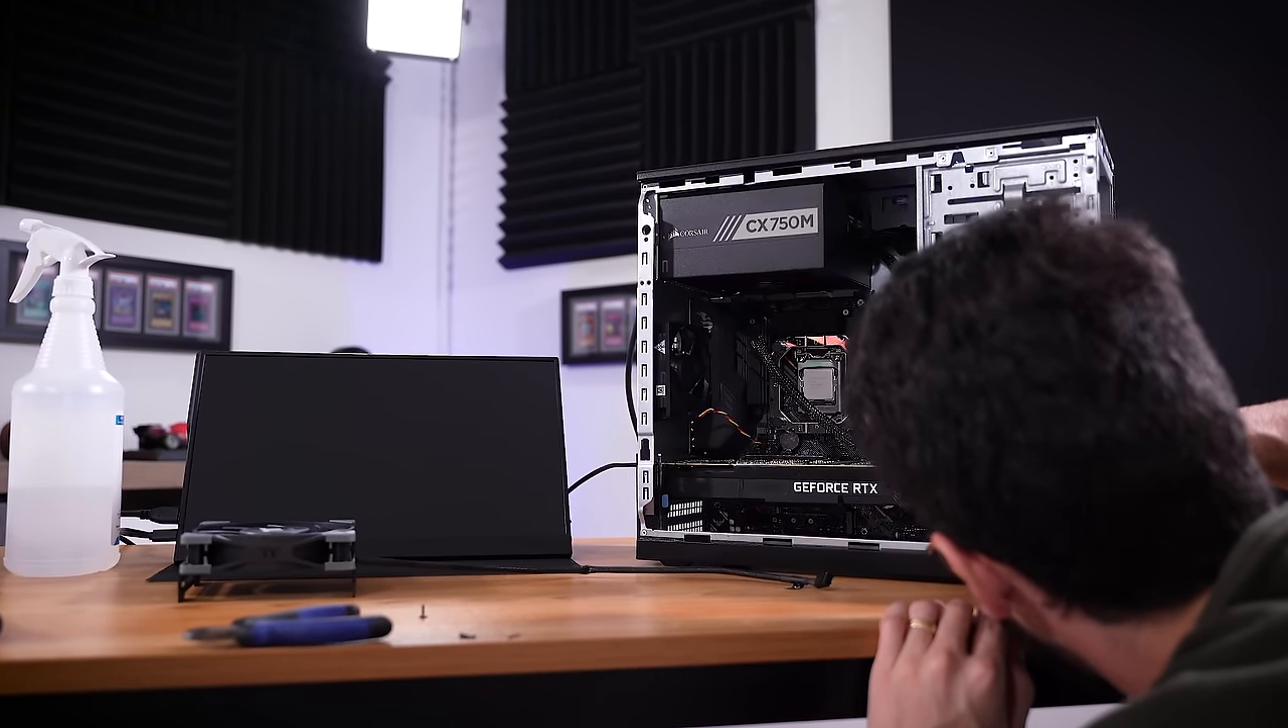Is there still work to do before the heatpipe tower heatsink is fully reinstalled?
Yes.